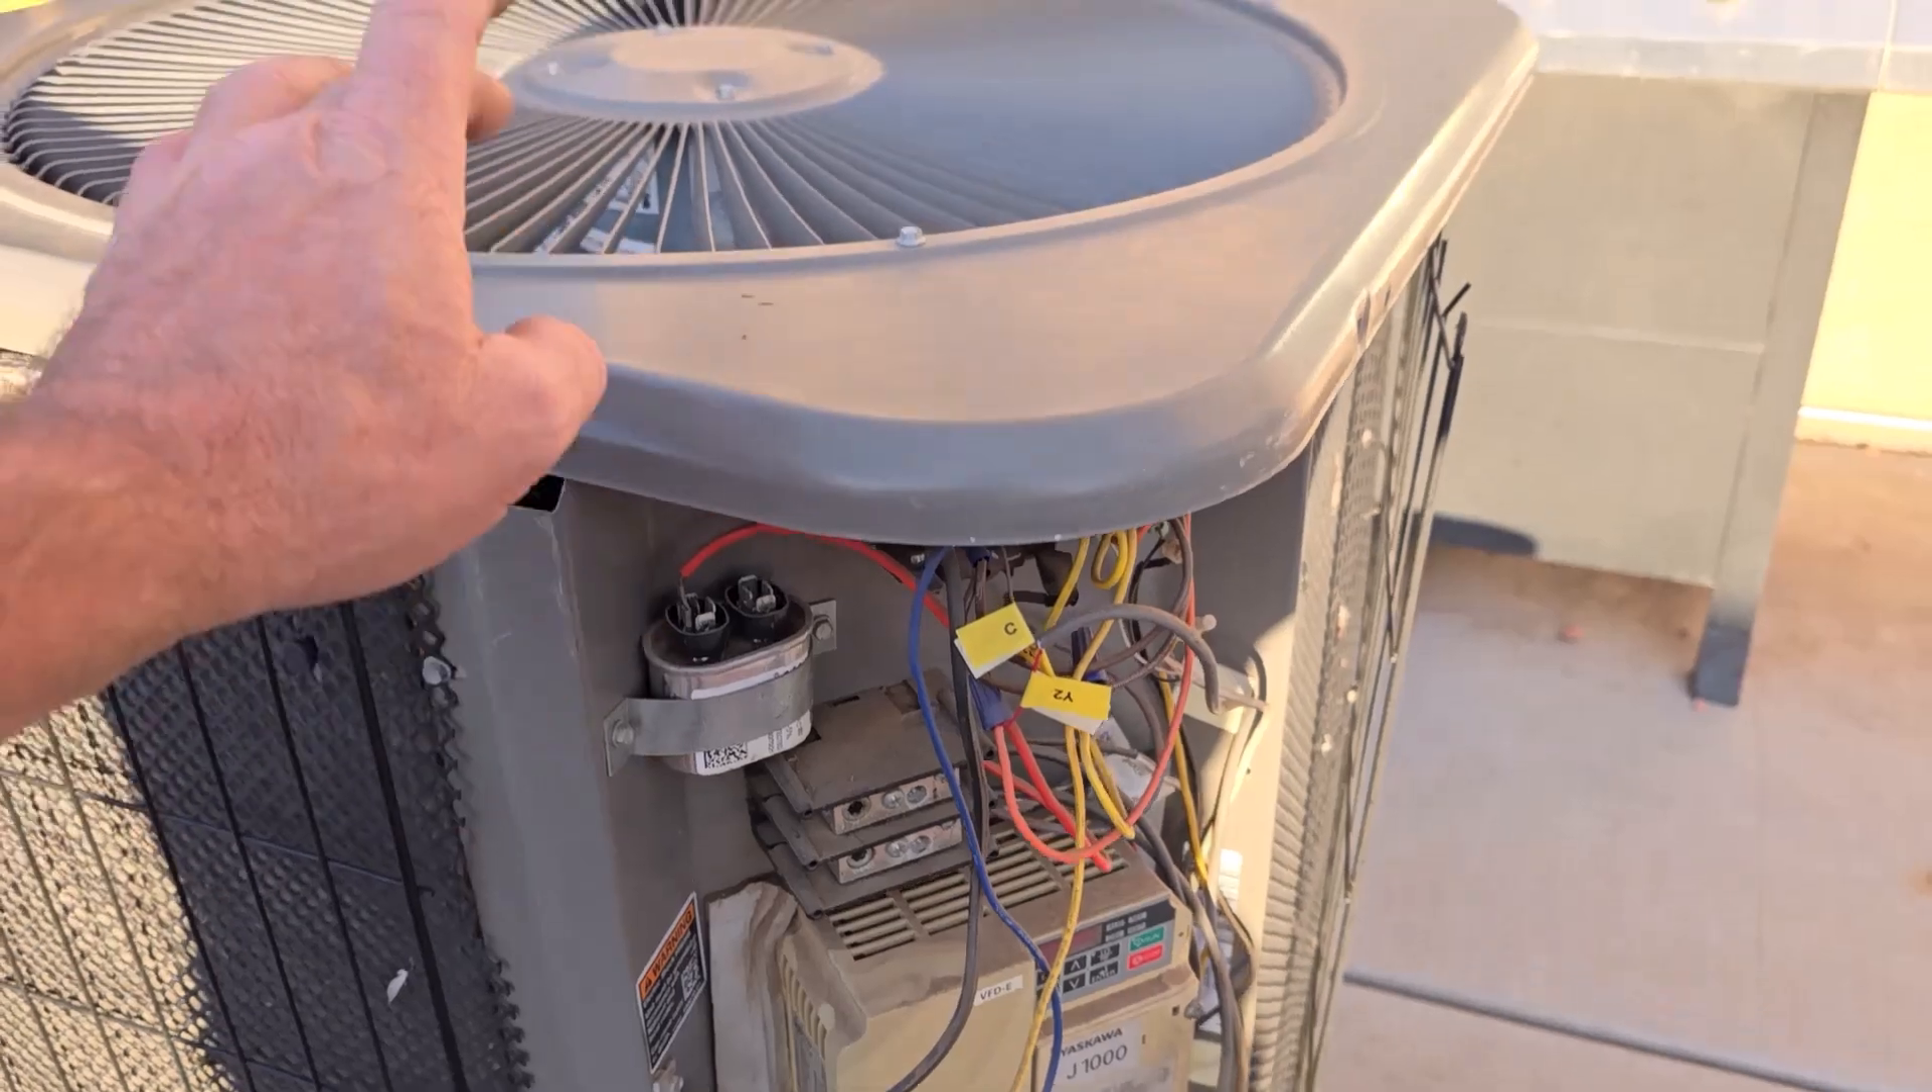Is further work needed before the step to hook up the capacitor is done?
Yes.